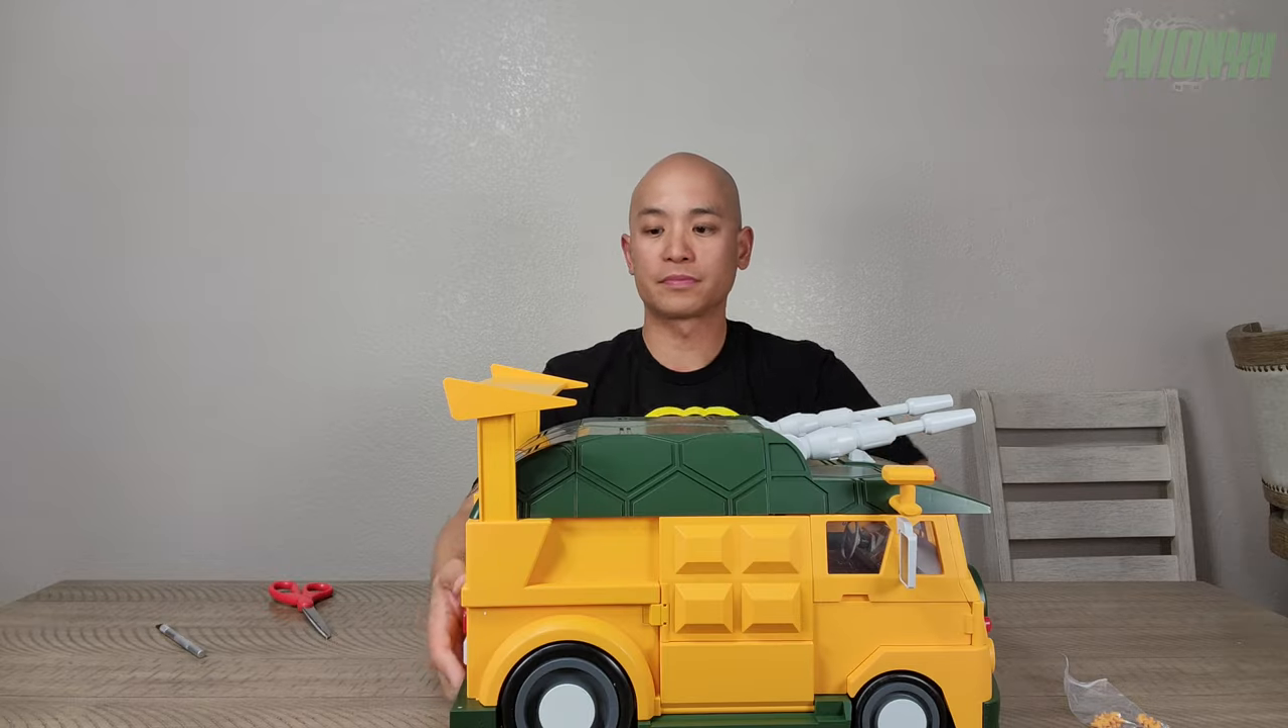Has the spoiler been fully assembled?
Yes.